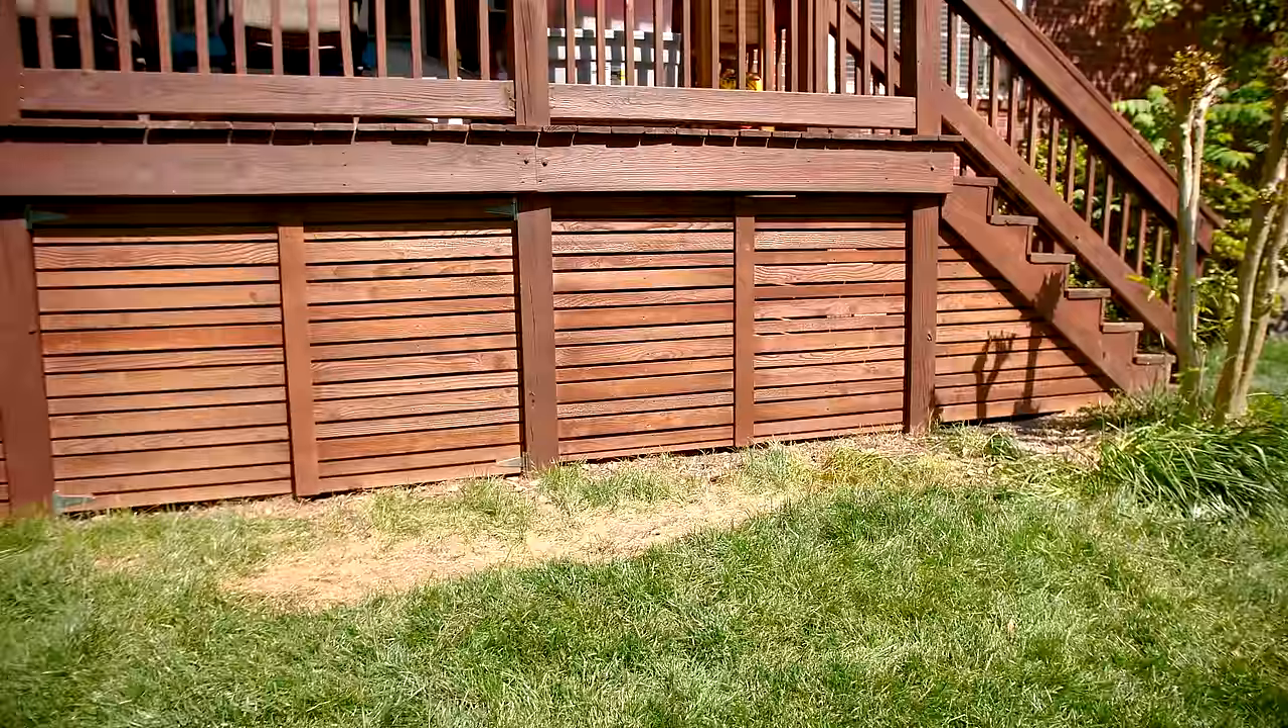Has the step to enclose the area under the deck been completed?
Yes.